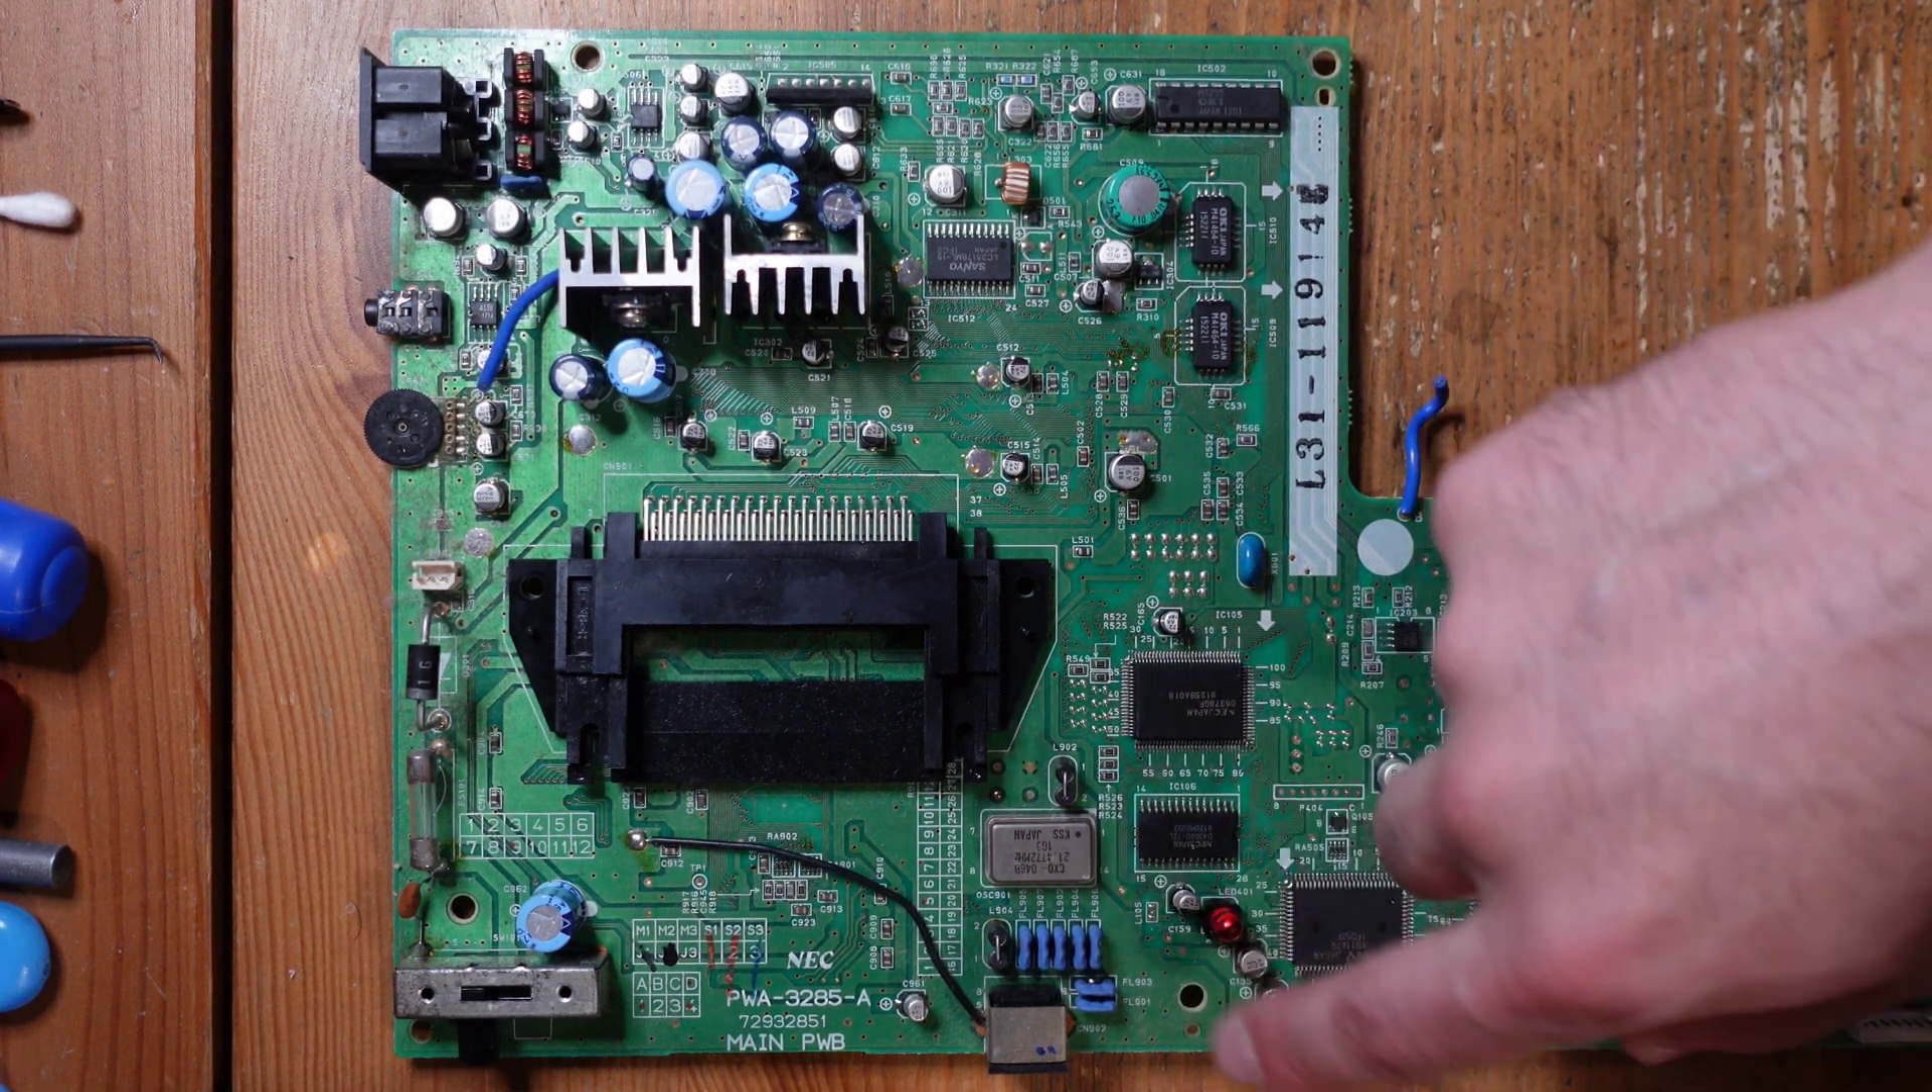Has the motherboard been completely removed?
Yes.